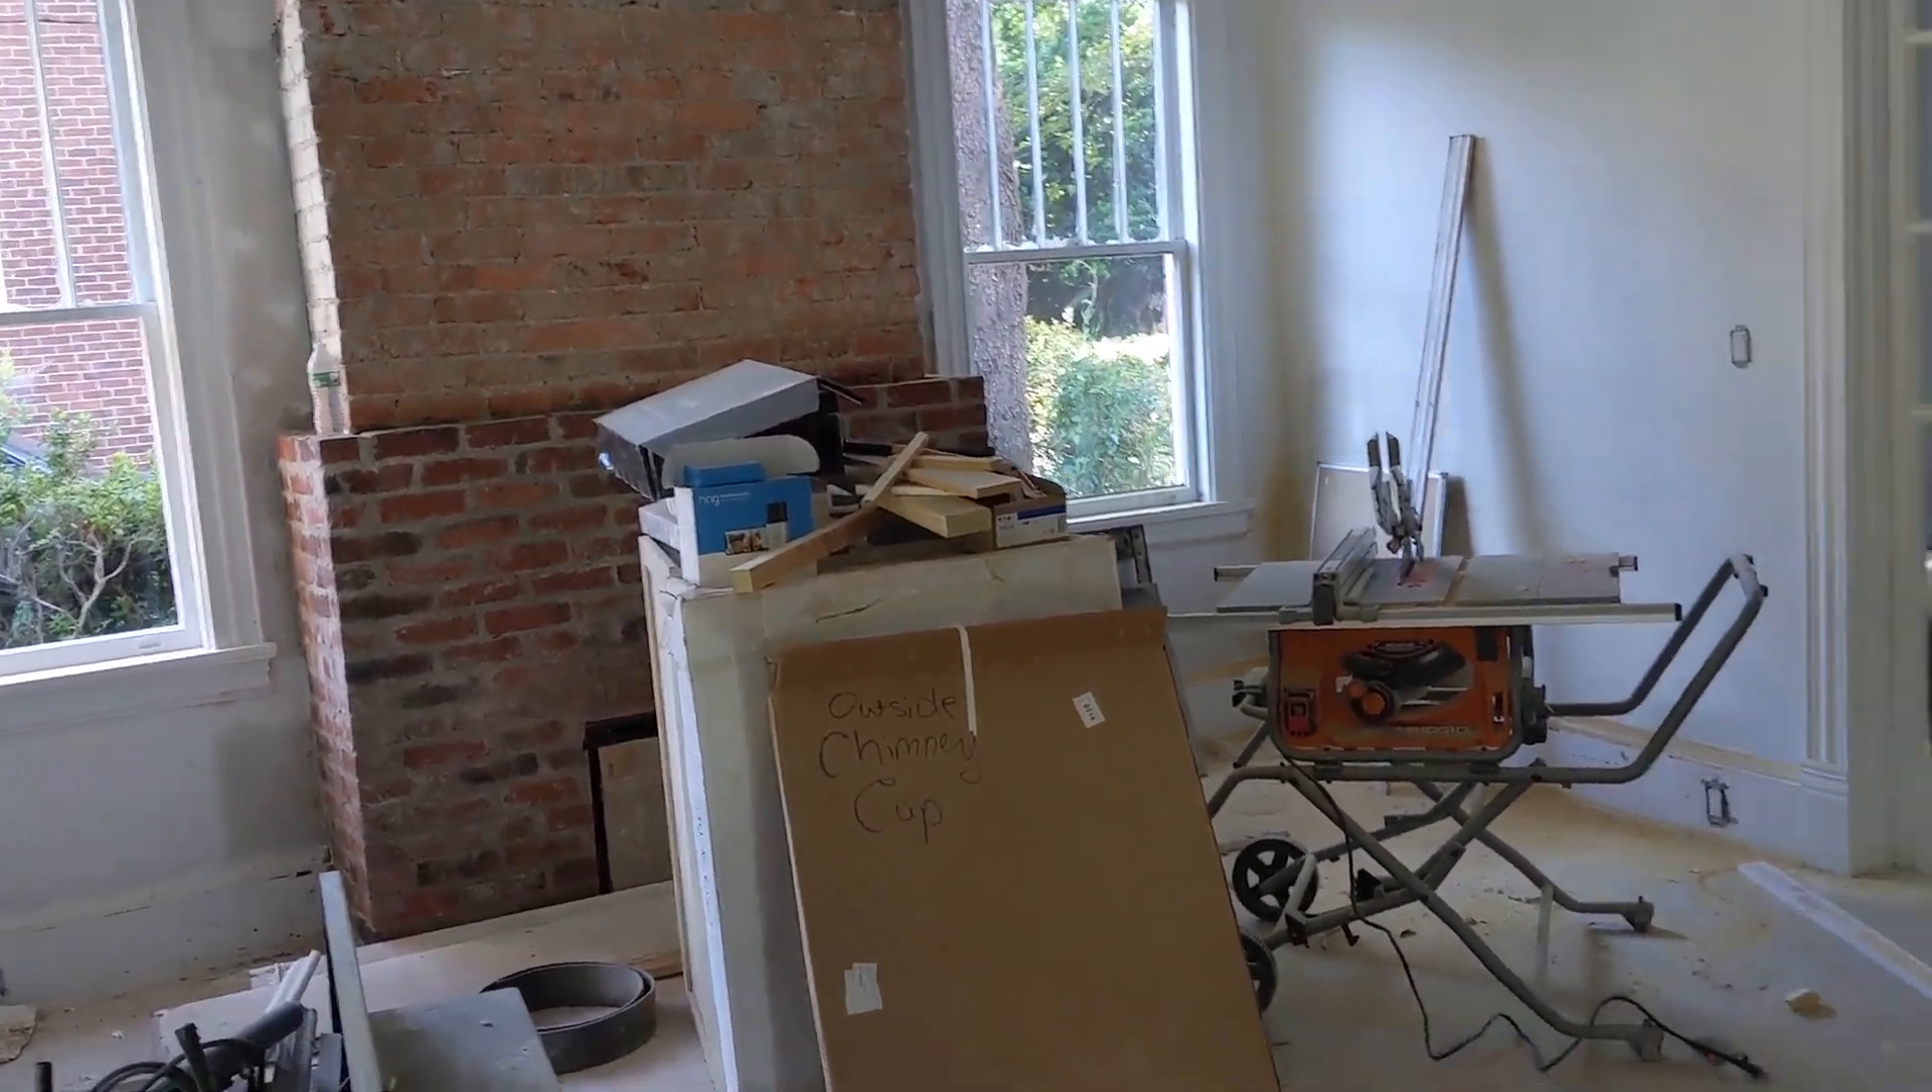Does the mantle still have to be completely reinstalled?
Yes.